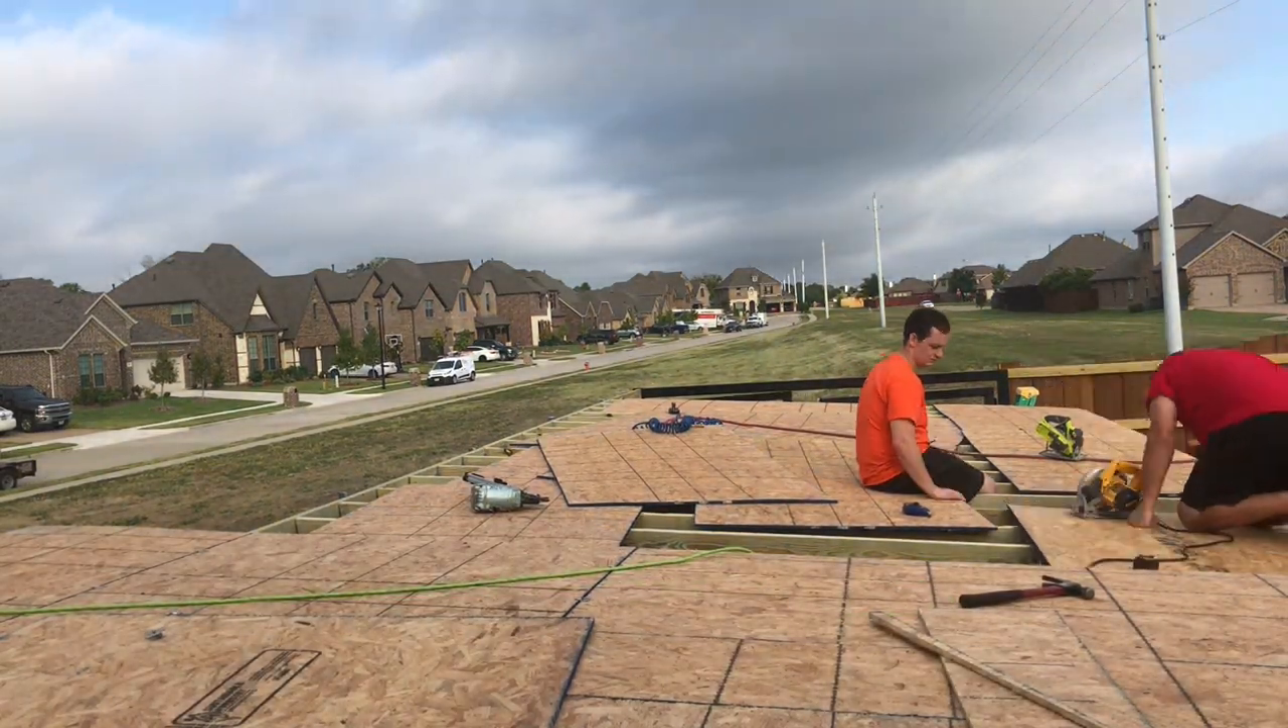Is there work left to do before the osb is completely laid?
Yes.